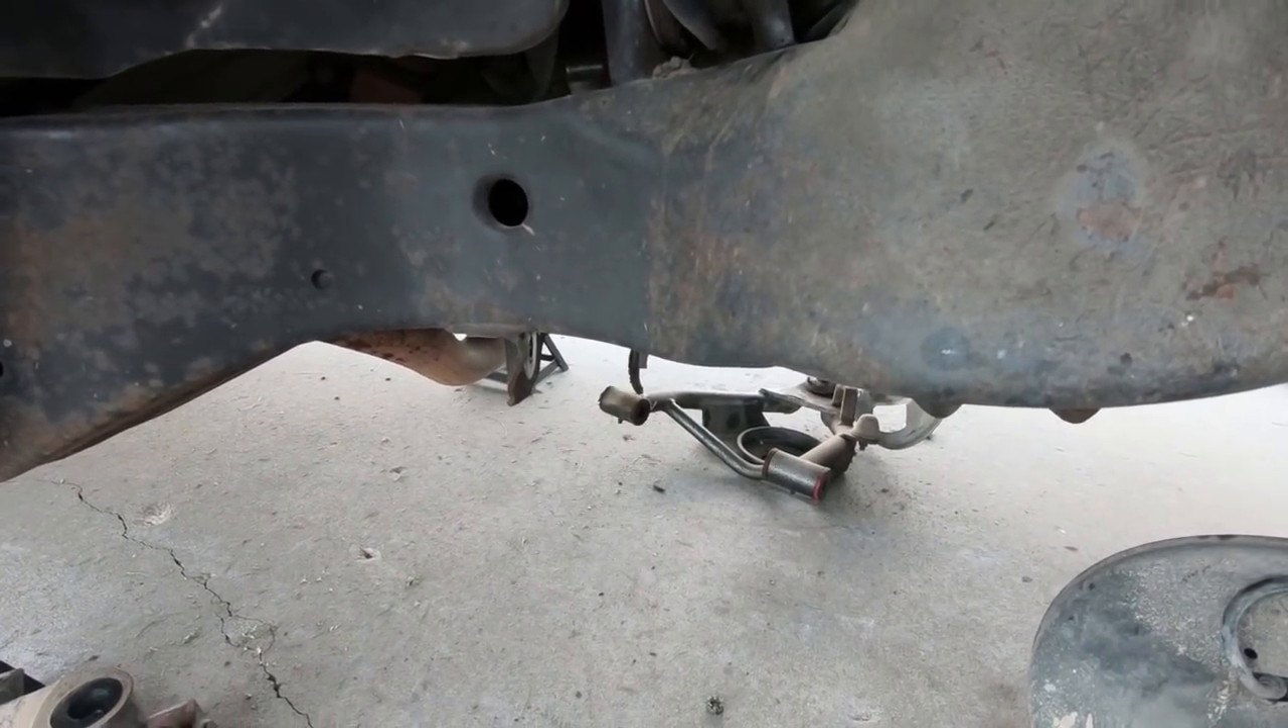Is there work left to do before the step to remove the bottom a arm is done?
No.